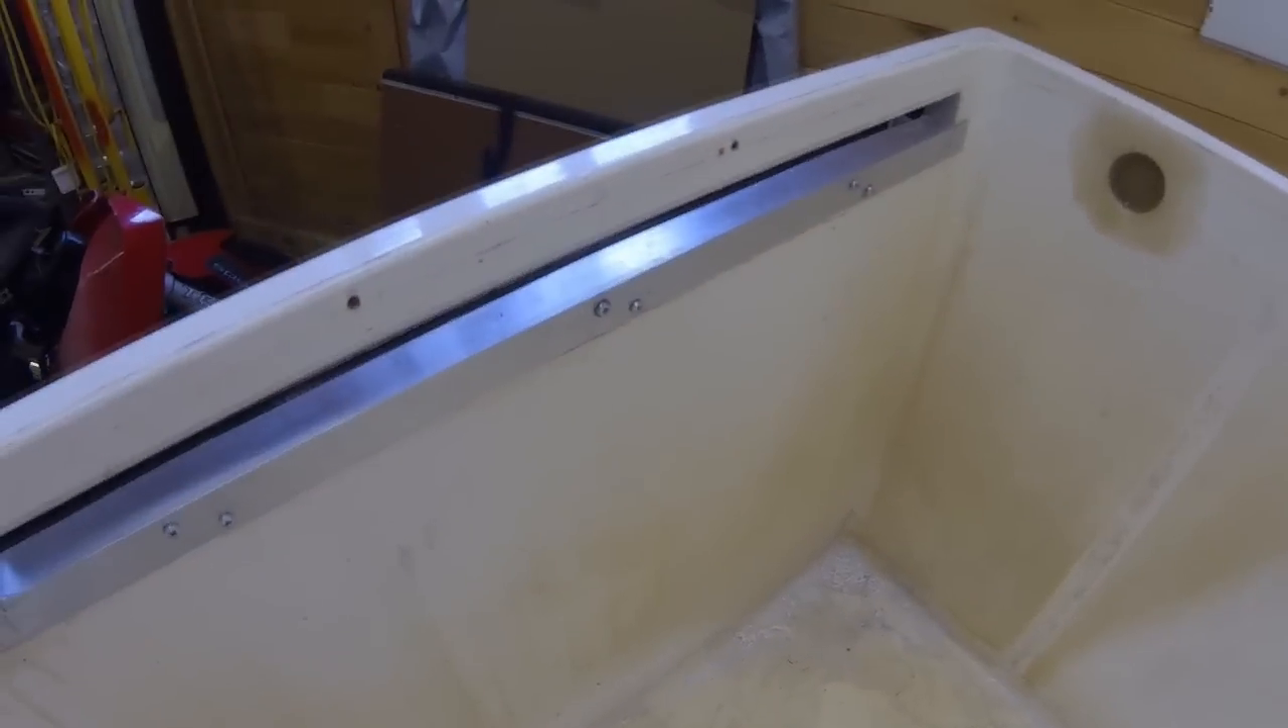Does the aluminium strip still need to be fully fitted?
No.